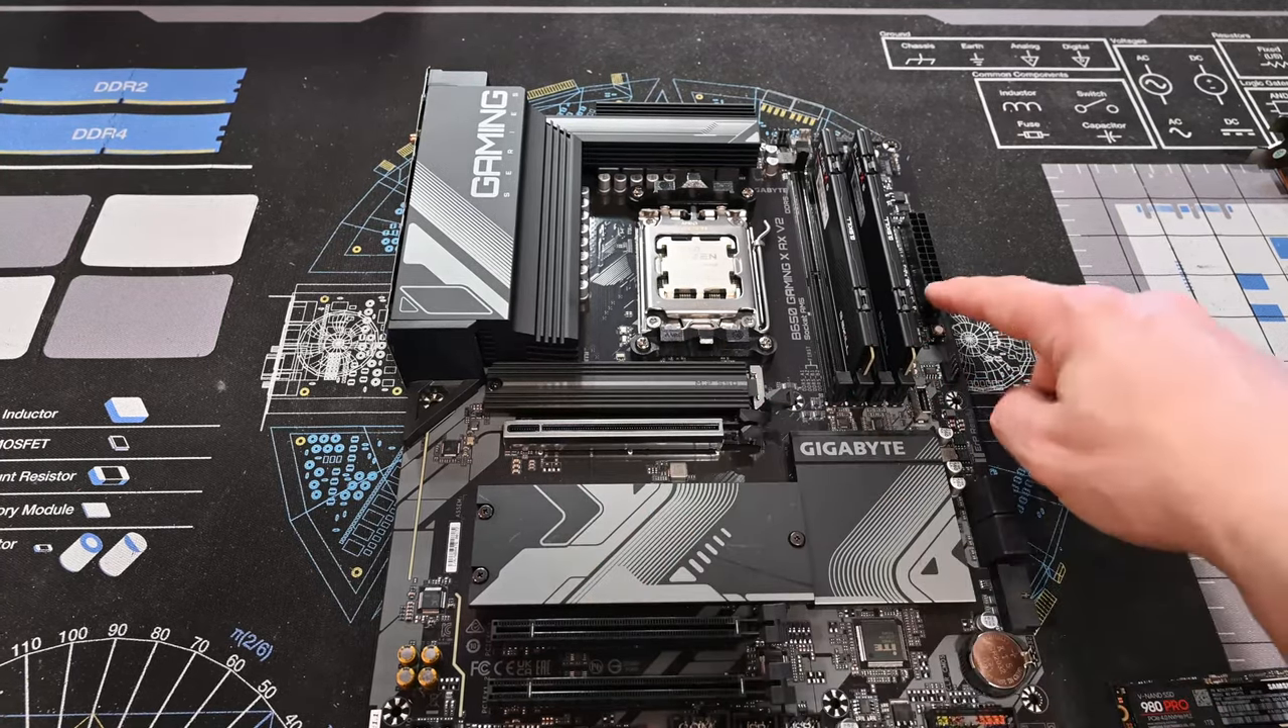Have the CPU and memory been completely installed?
Yes.